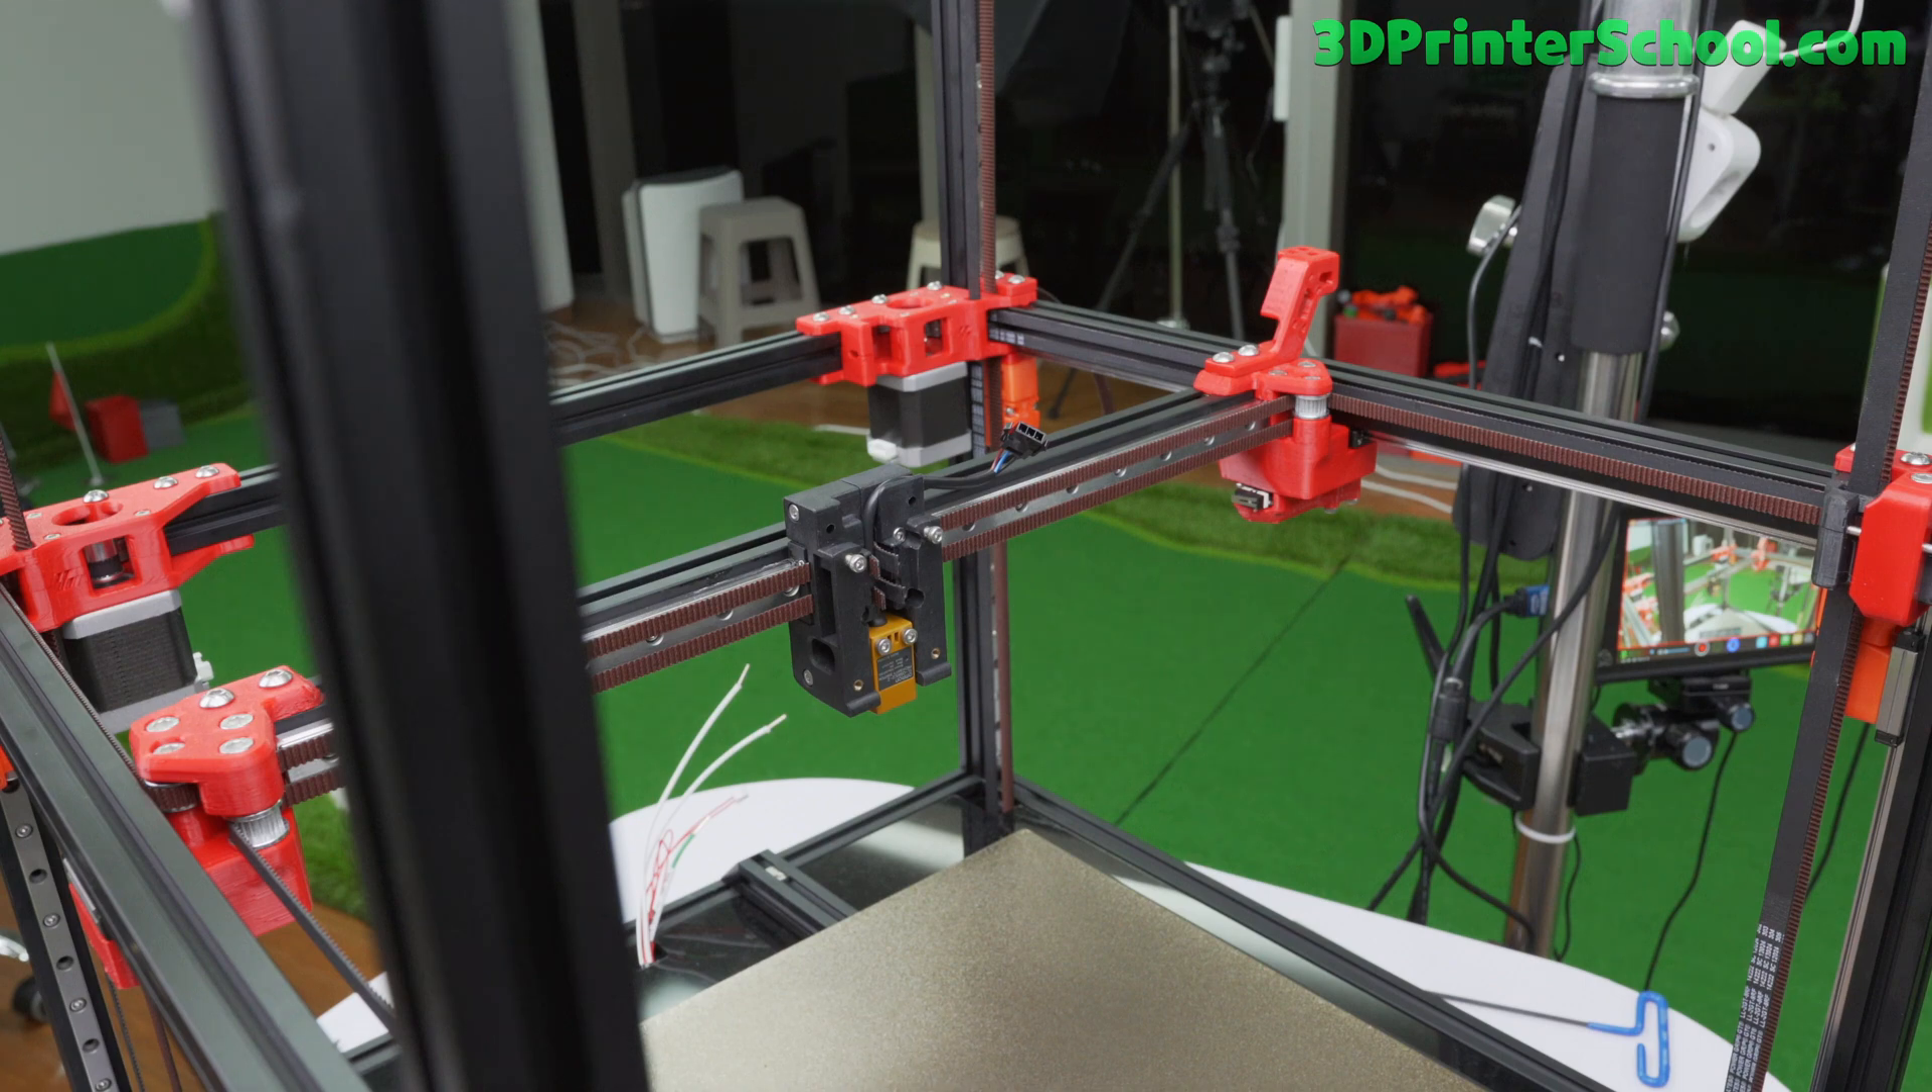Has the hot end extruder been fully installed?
No.